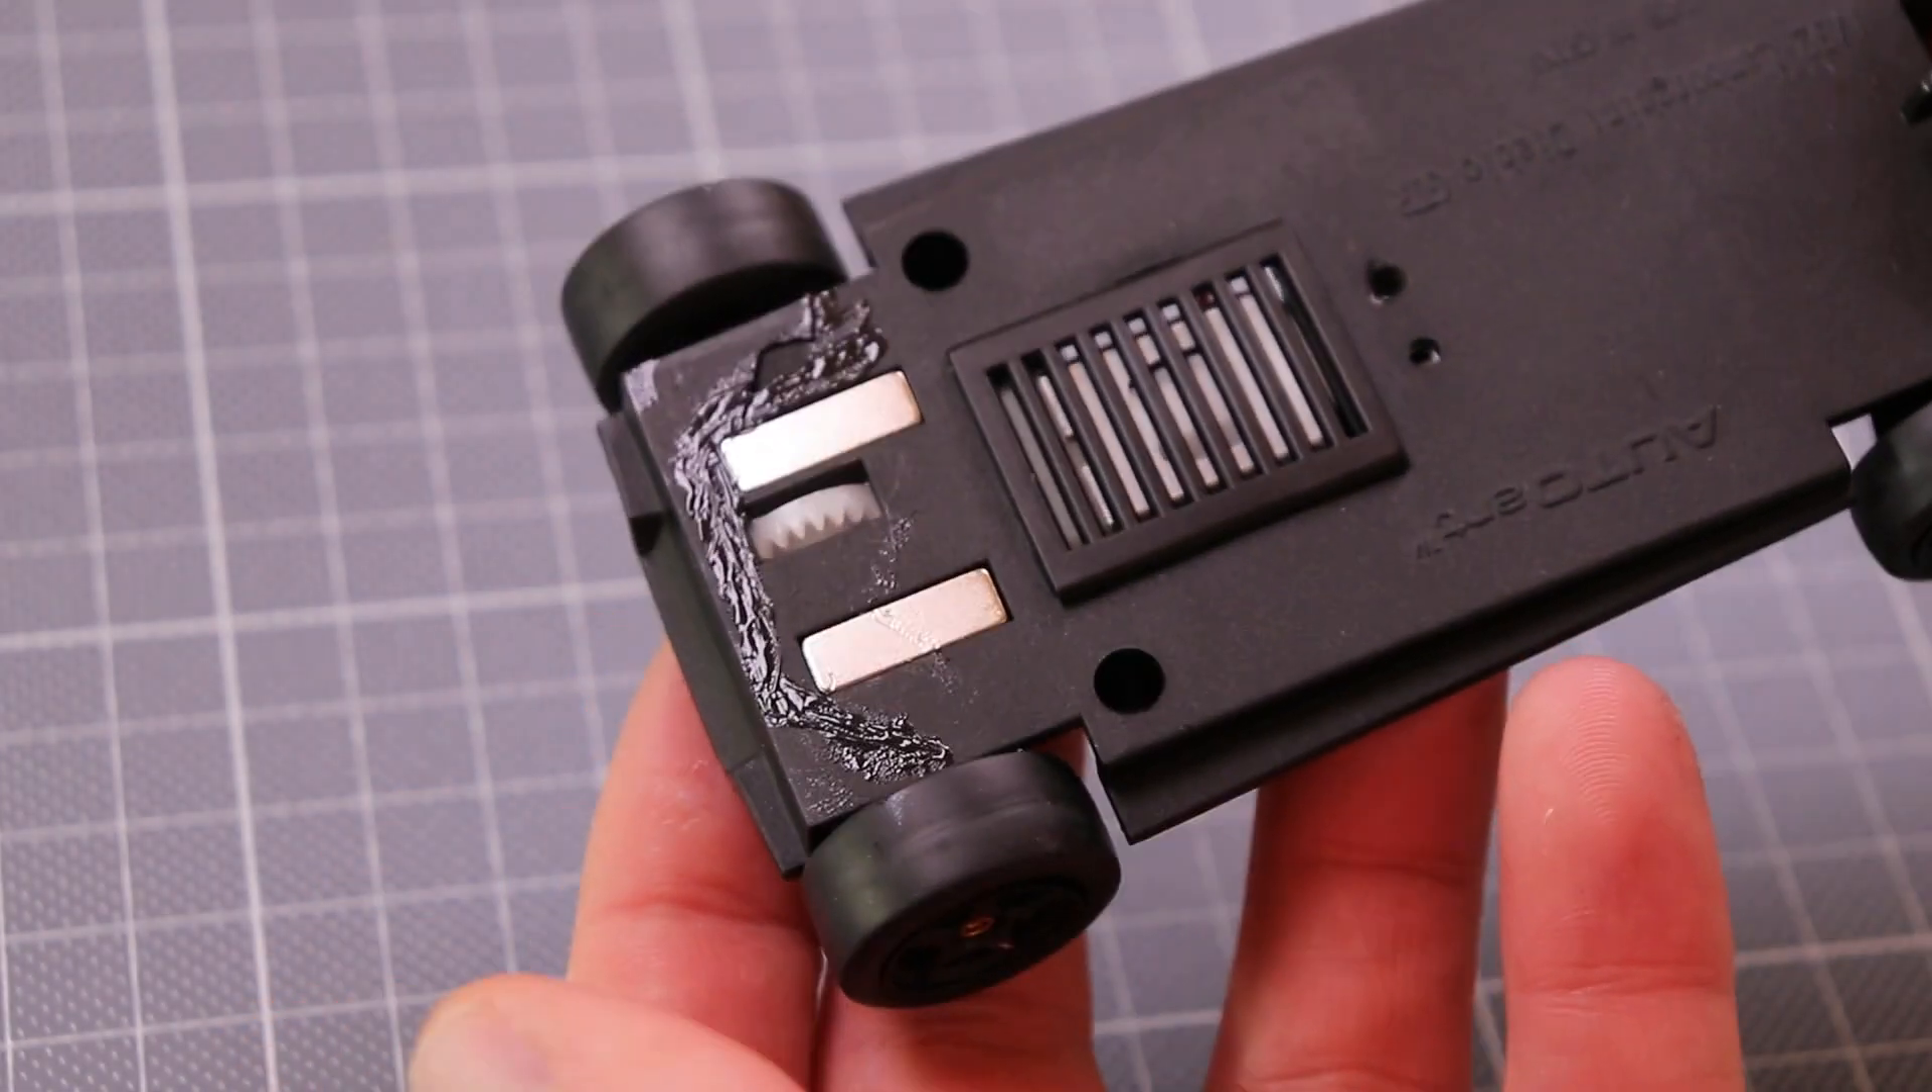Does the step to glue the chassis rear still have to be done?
No.